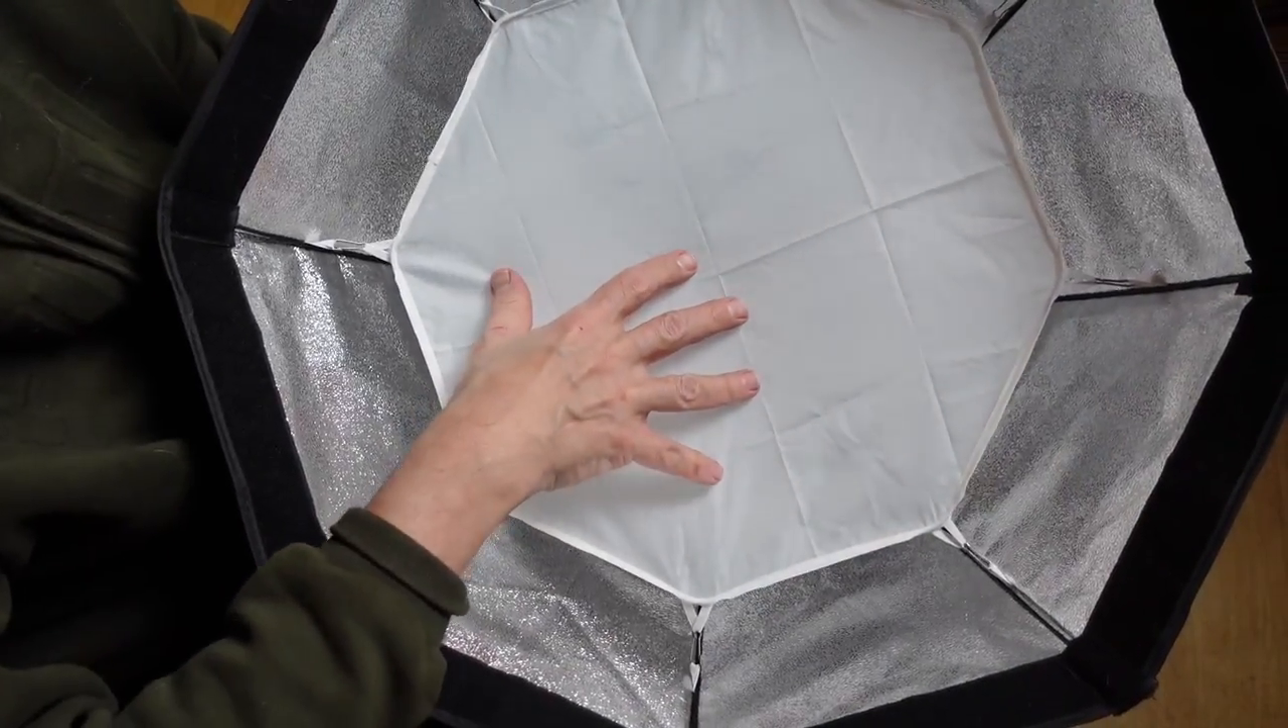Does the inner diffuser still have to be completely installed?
No.